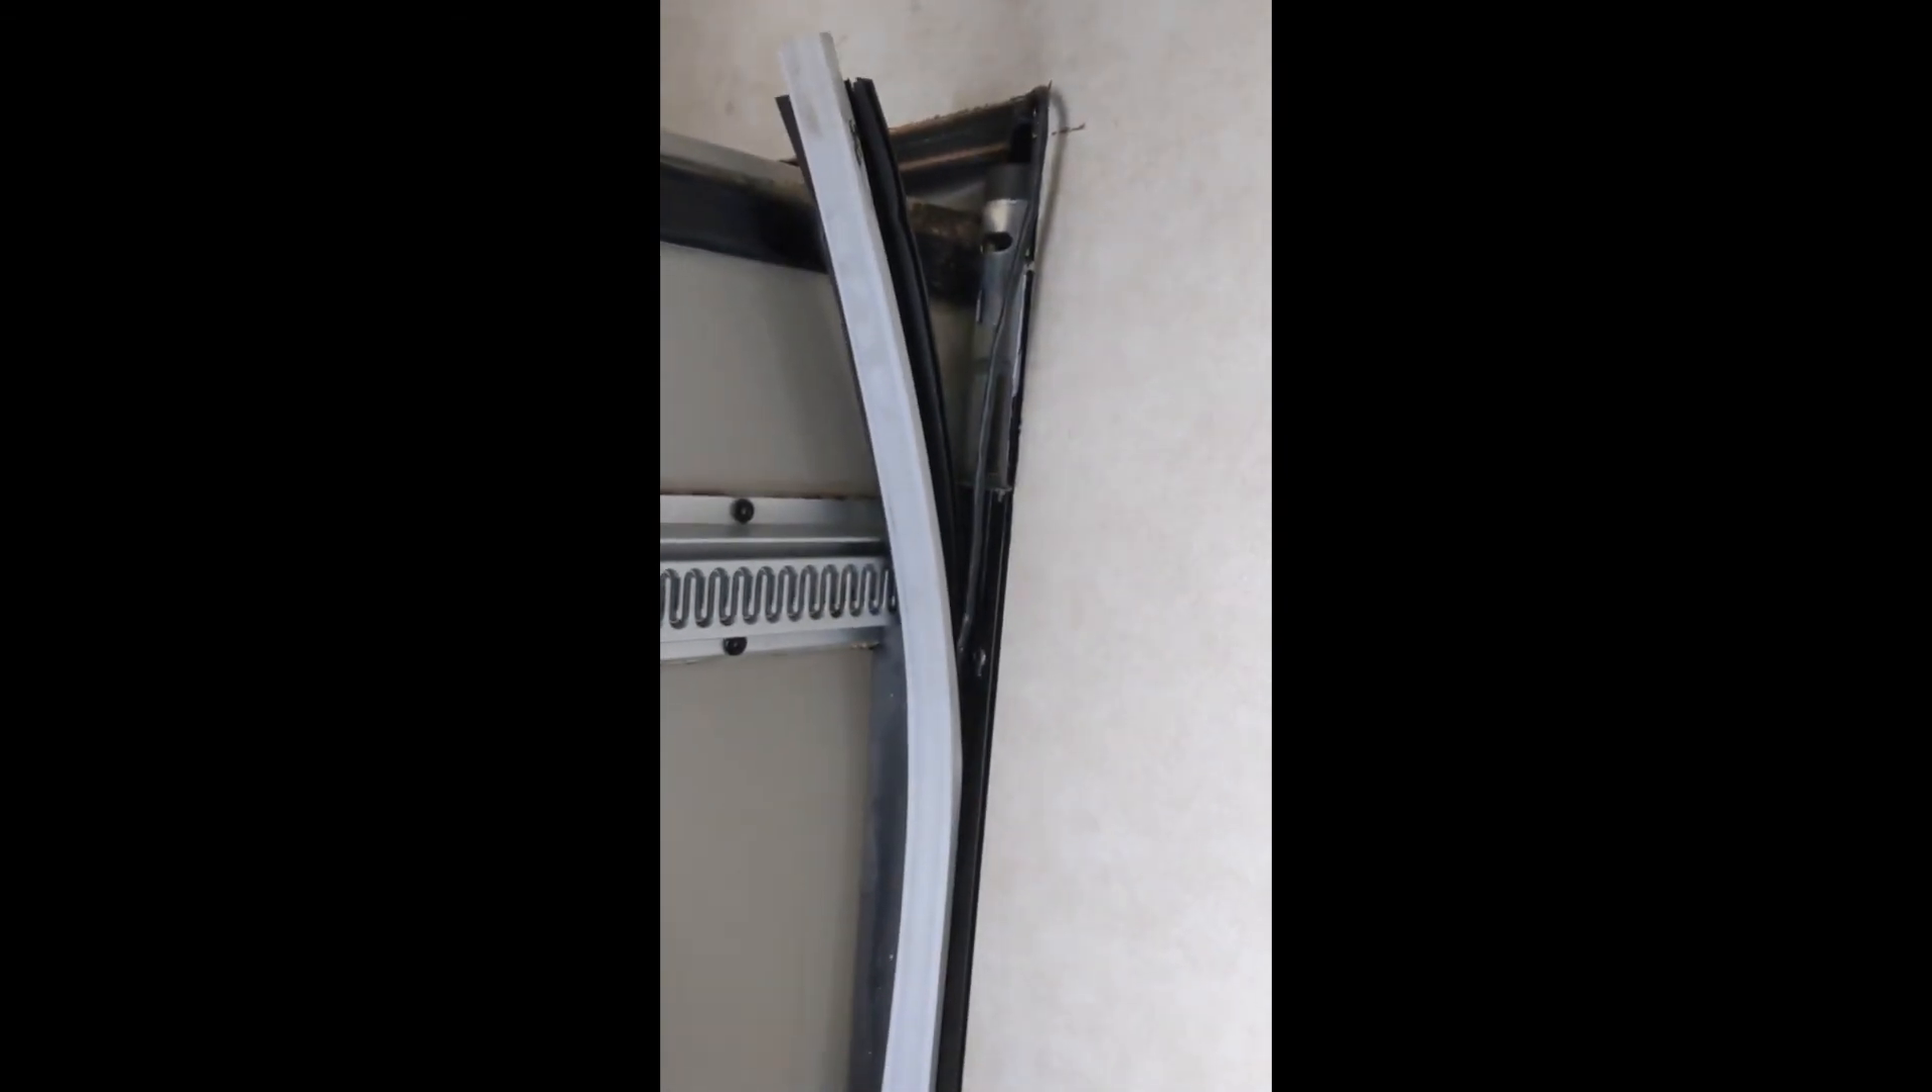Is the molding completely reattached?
No.